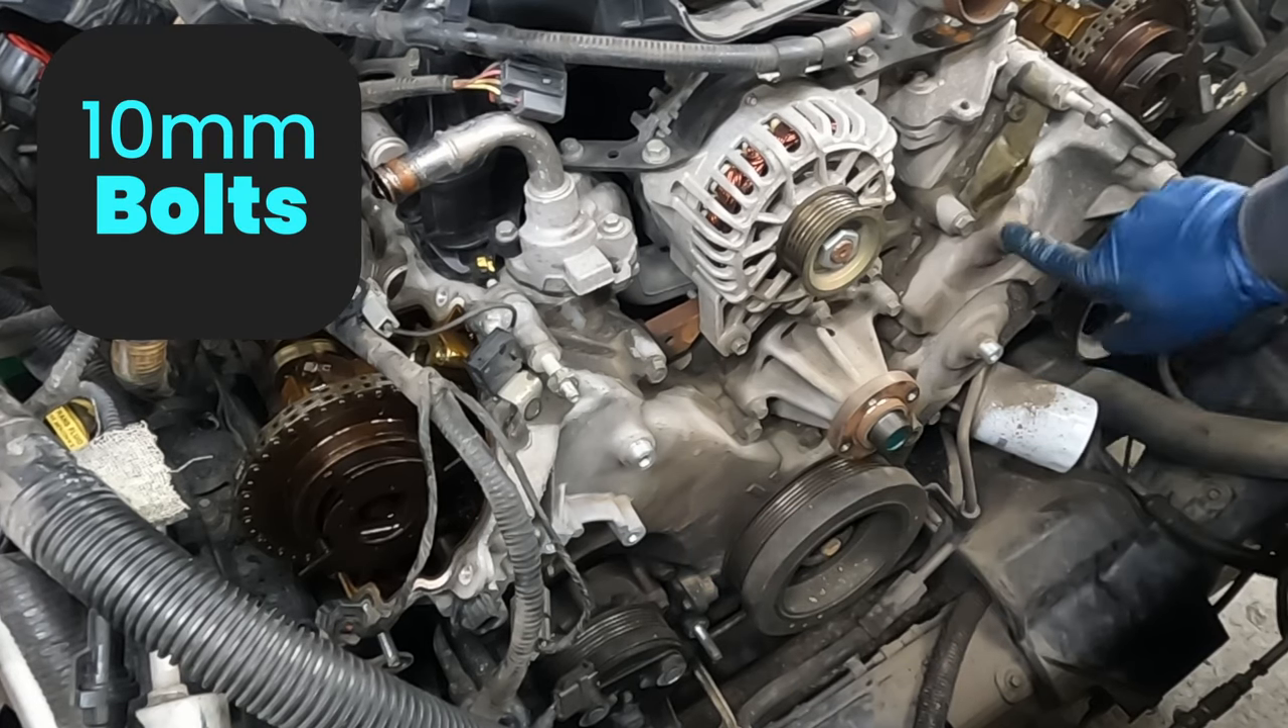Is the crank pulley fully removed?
No.